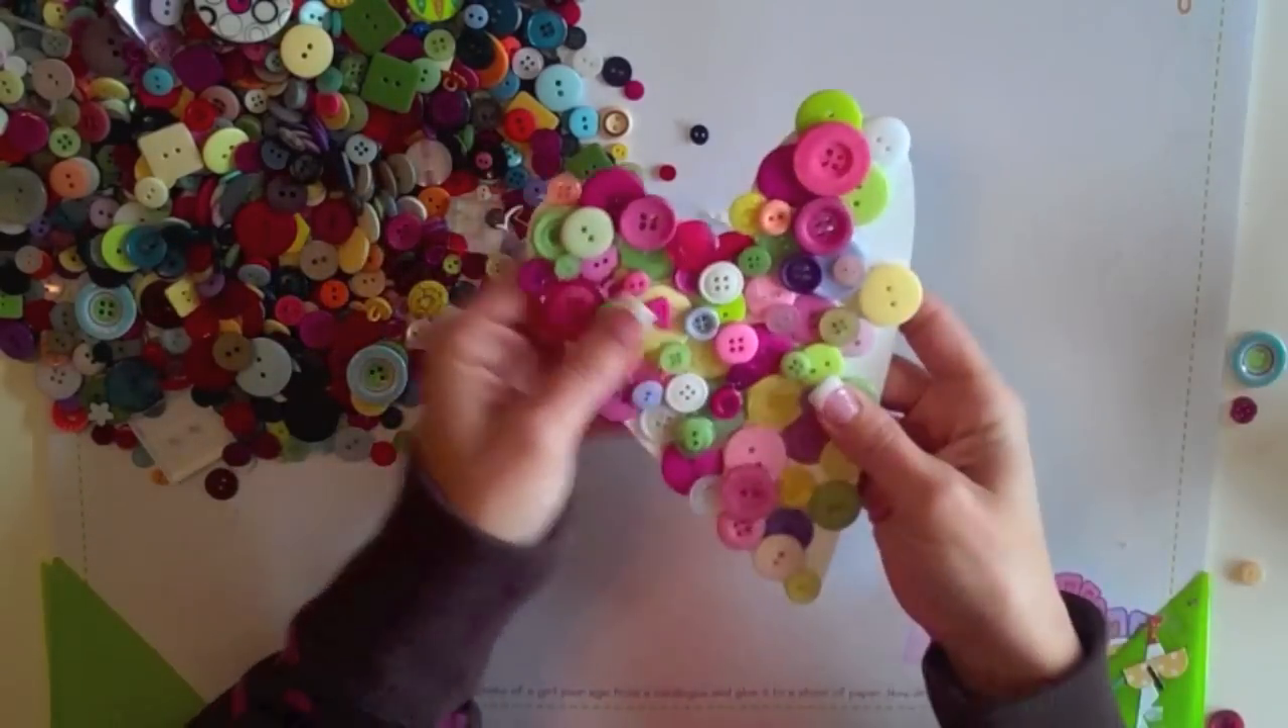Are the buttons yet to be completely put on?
Yes.